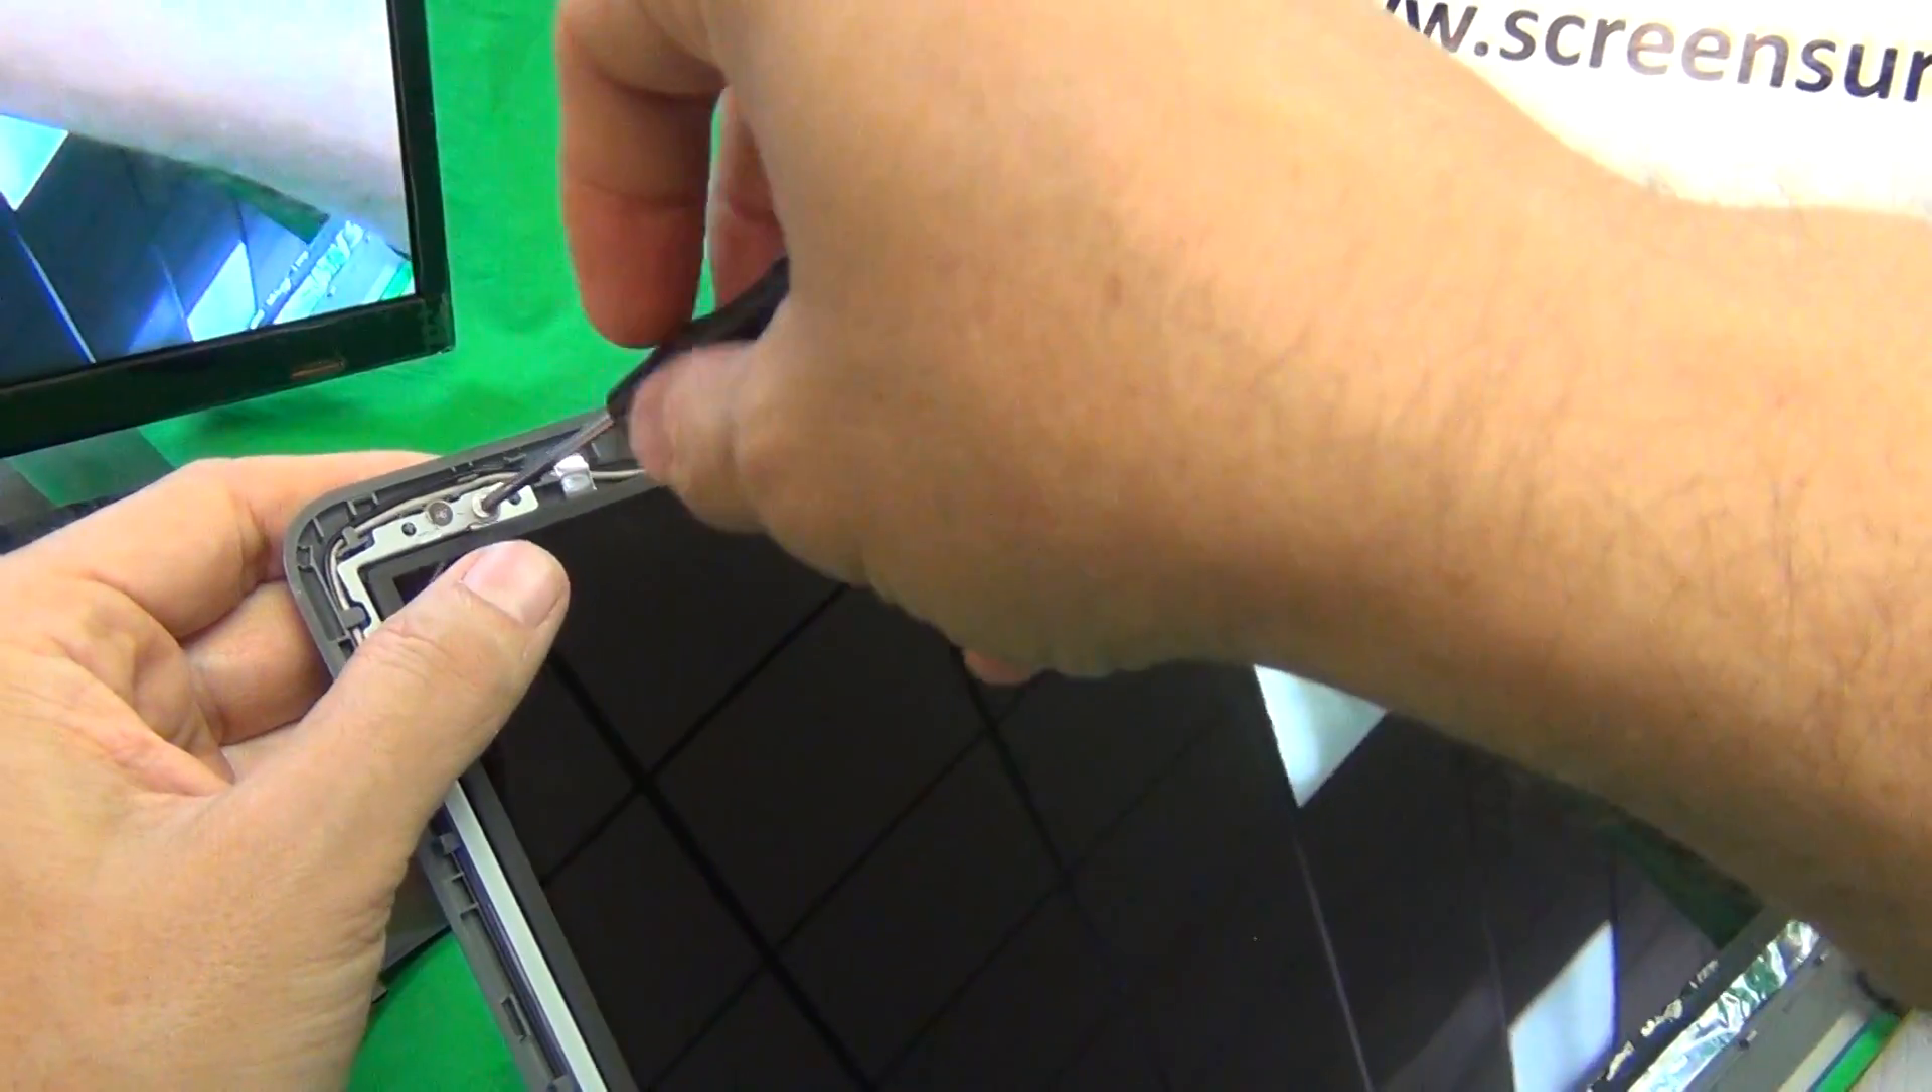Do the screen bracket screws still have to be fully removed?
Yes.